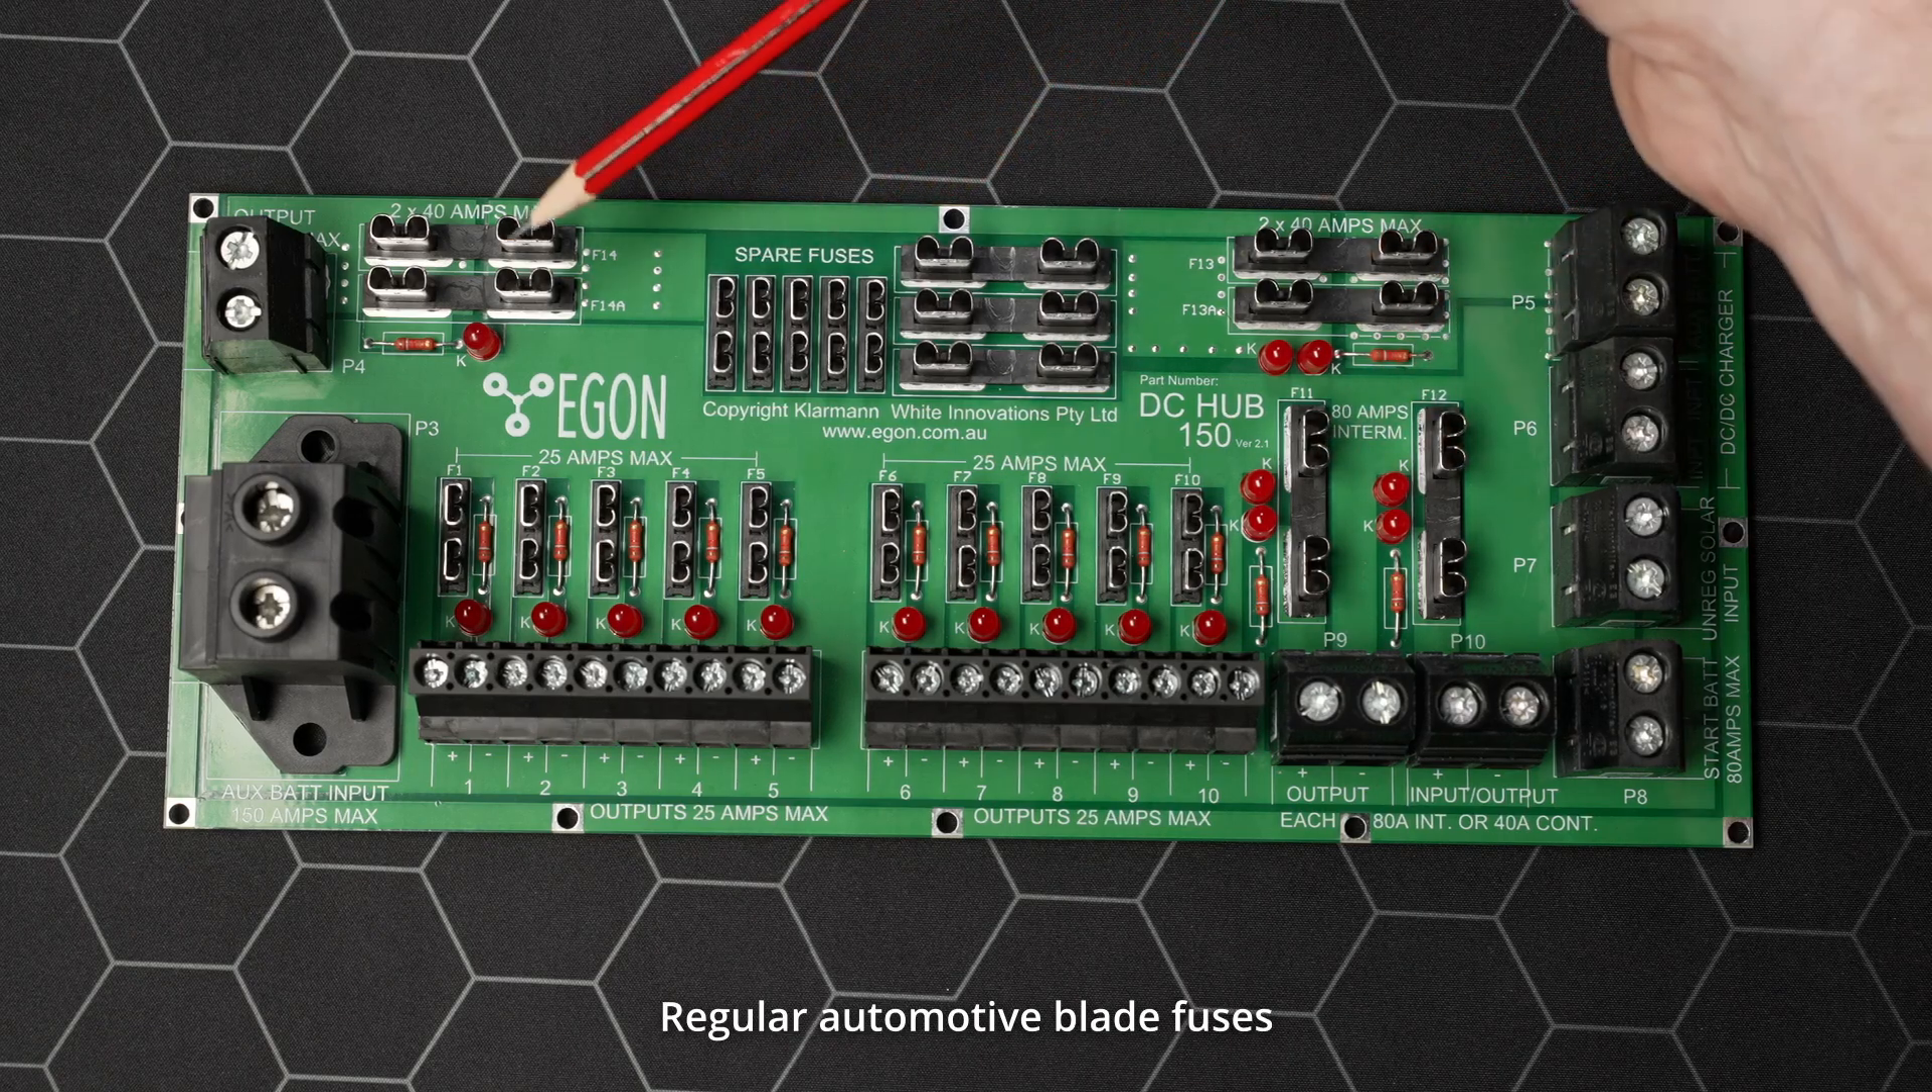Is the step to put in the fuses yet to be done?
Yes.